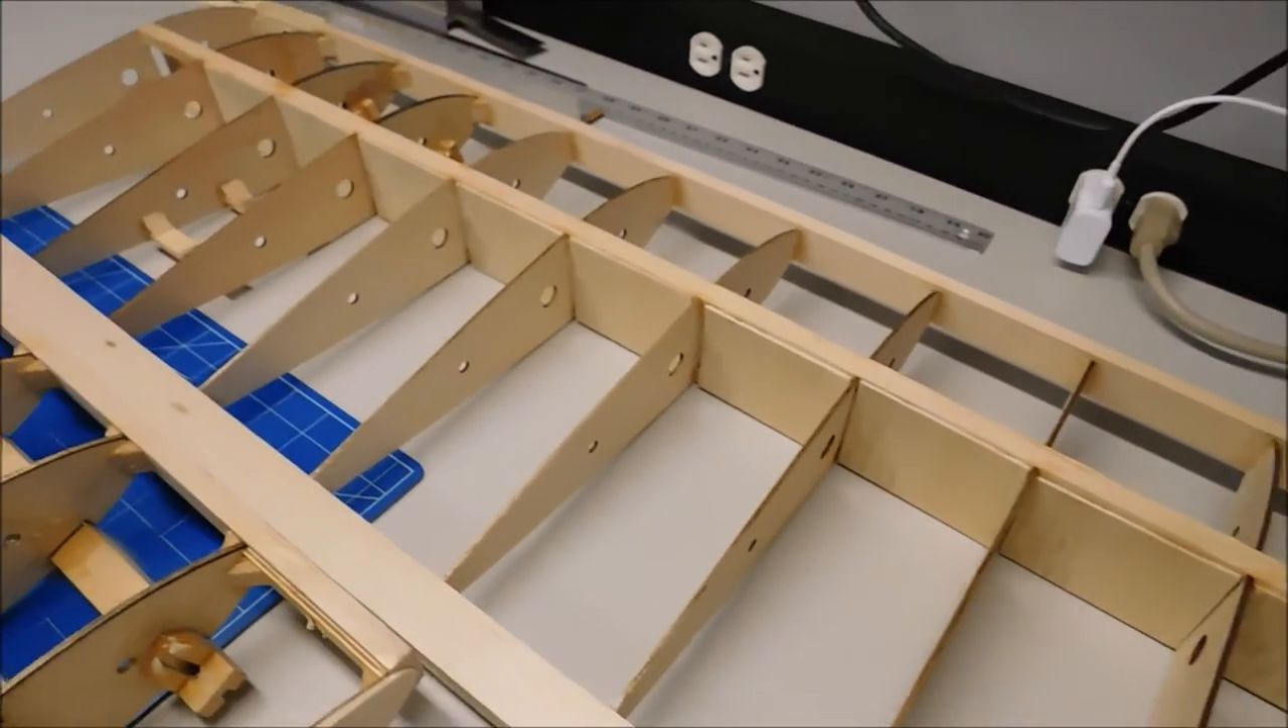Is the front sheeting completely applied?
No.